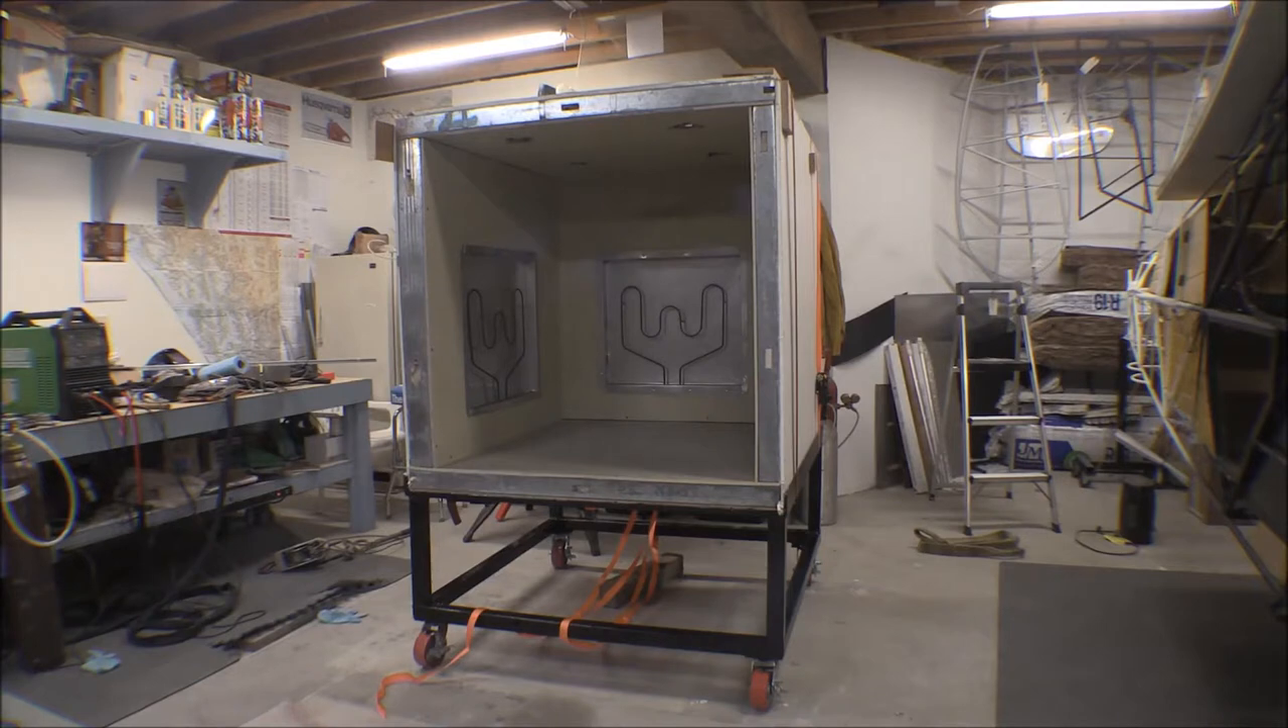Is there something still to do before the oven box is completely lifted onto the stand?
No.